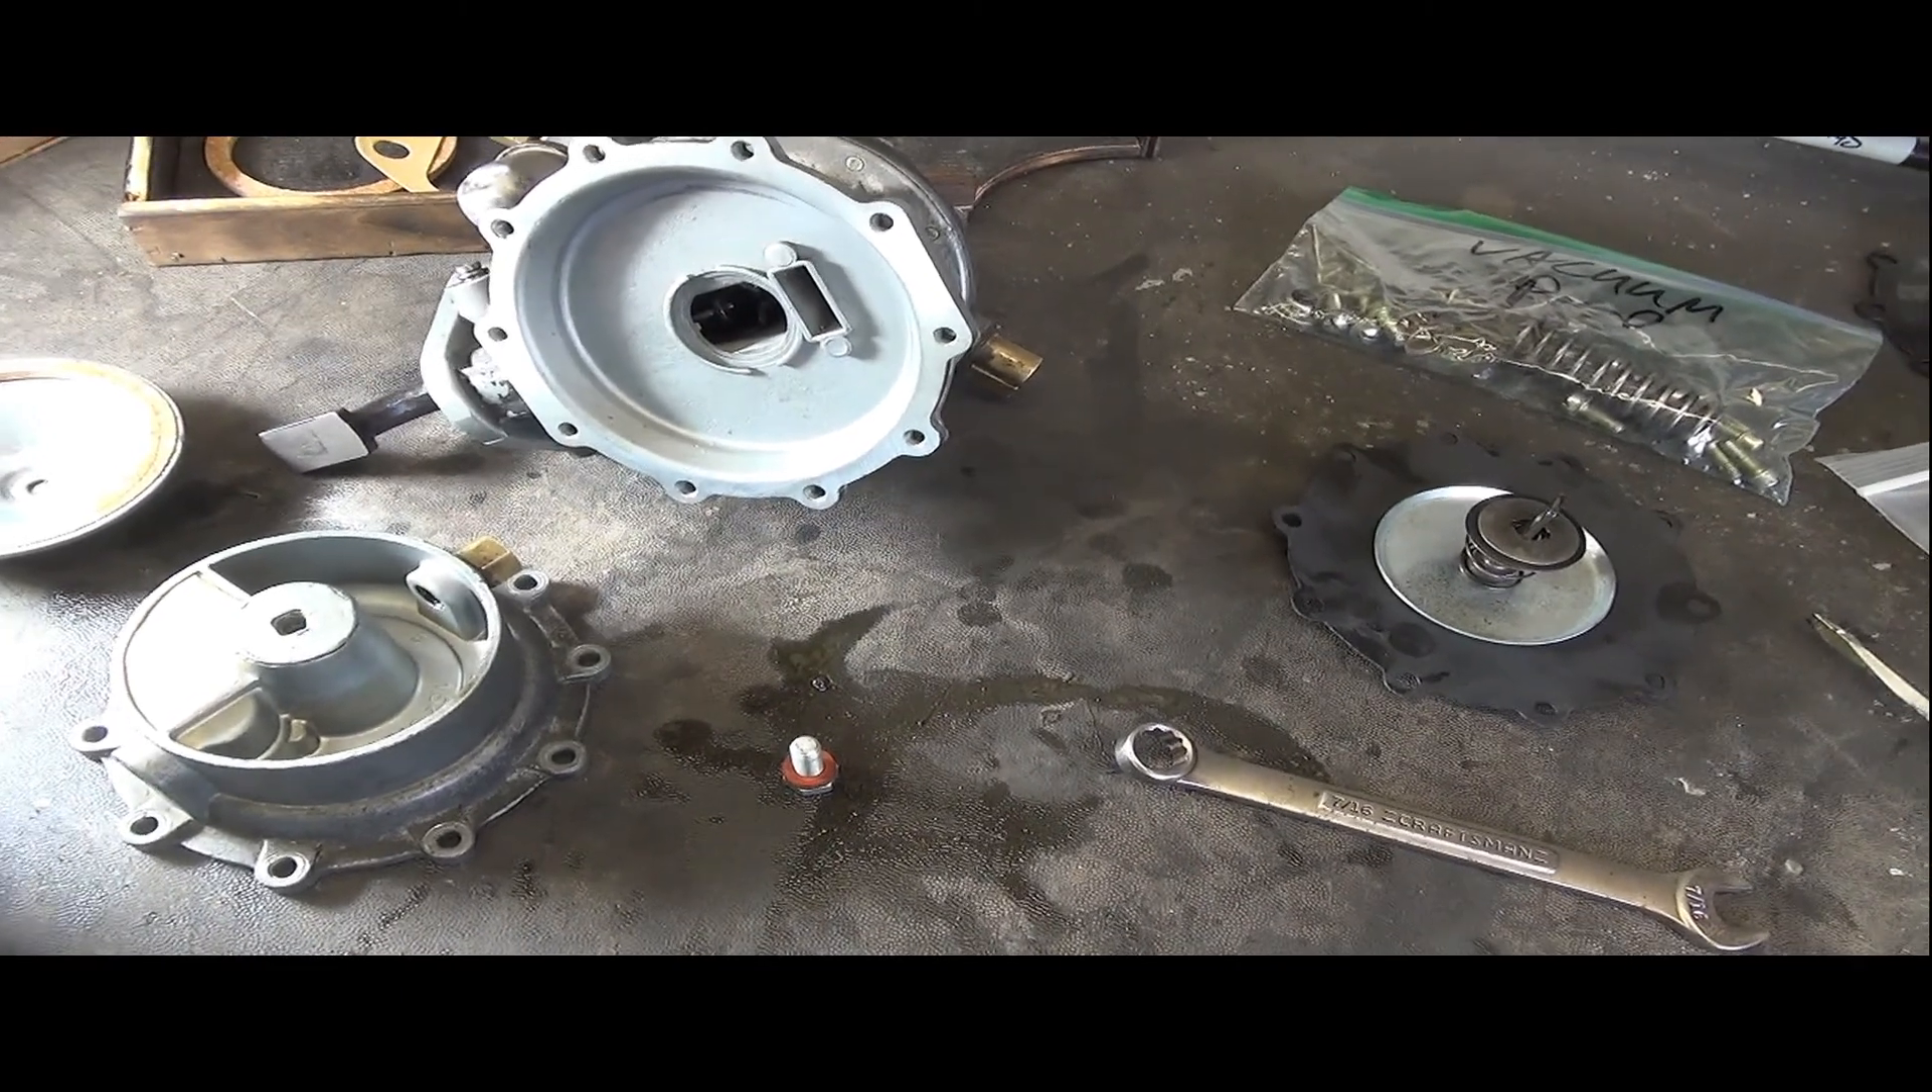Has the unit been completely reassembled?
No.